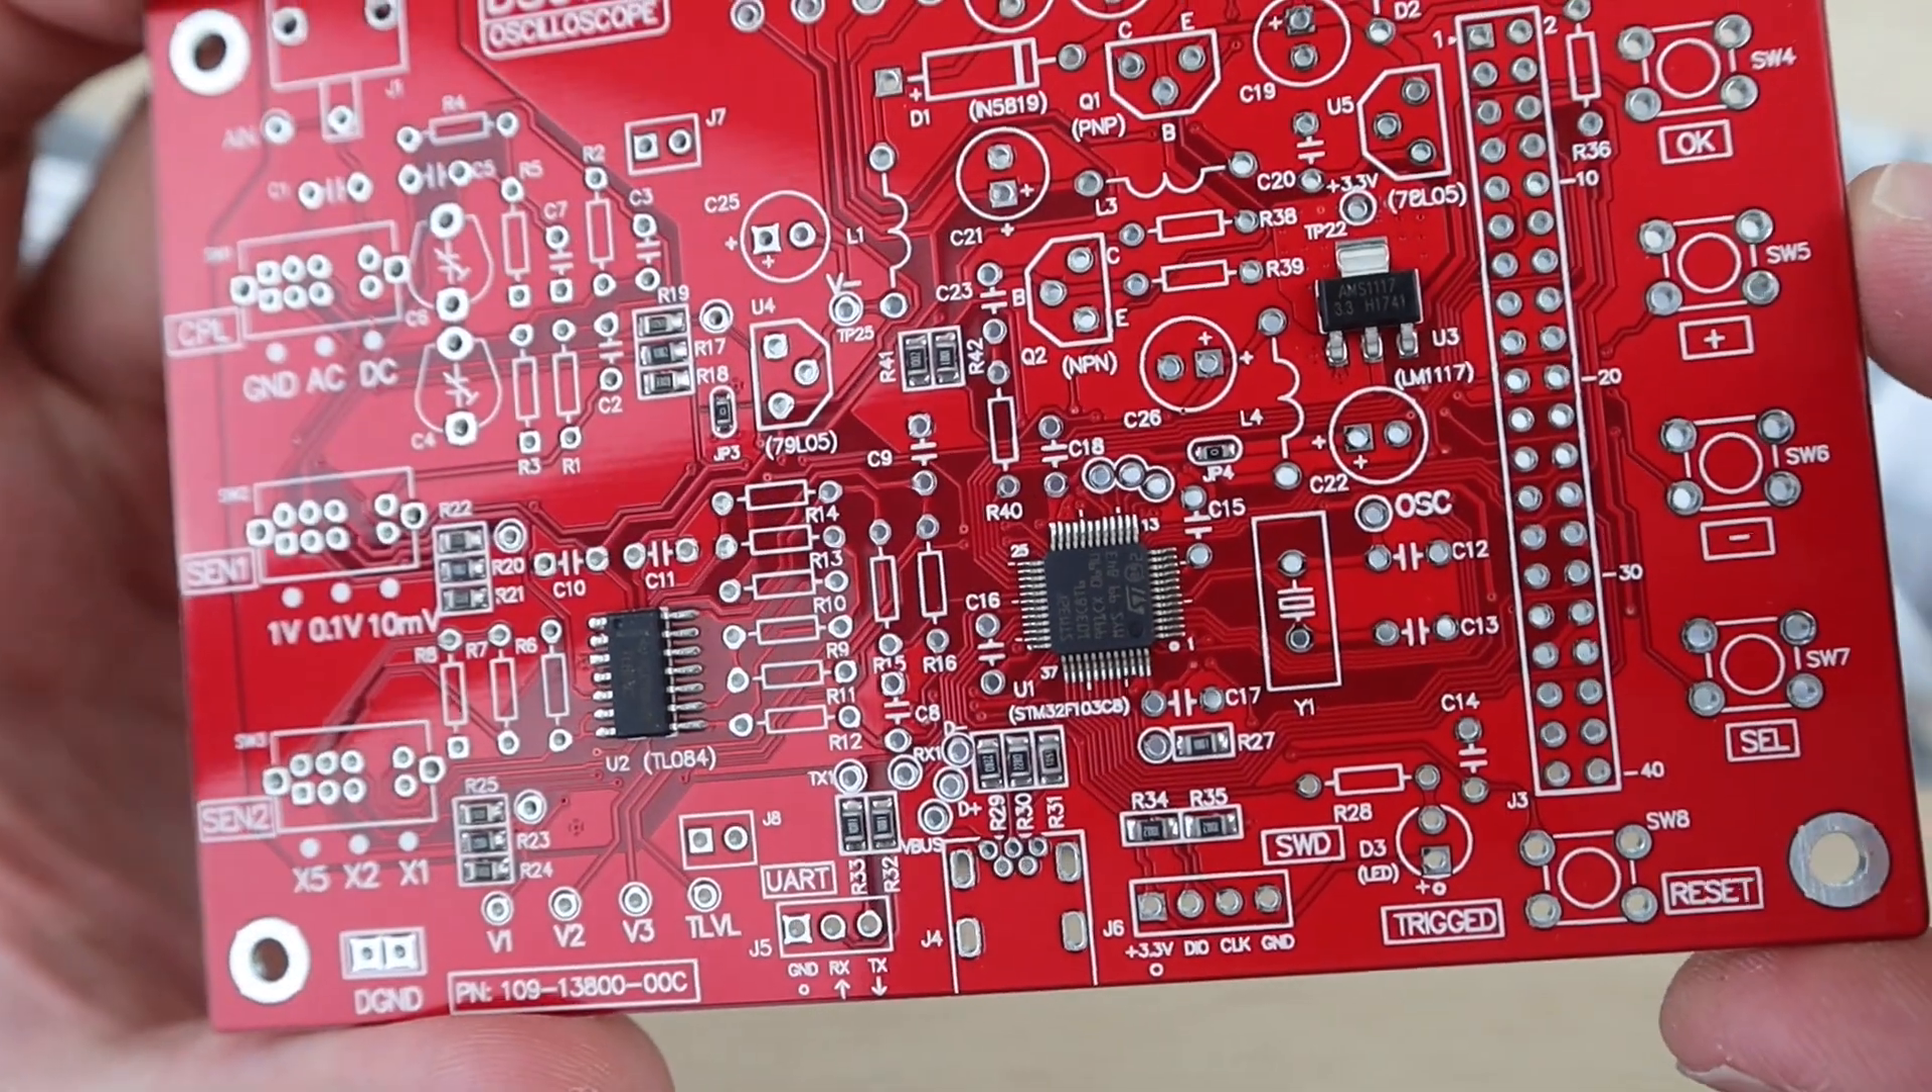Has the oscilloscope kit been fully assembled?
No.